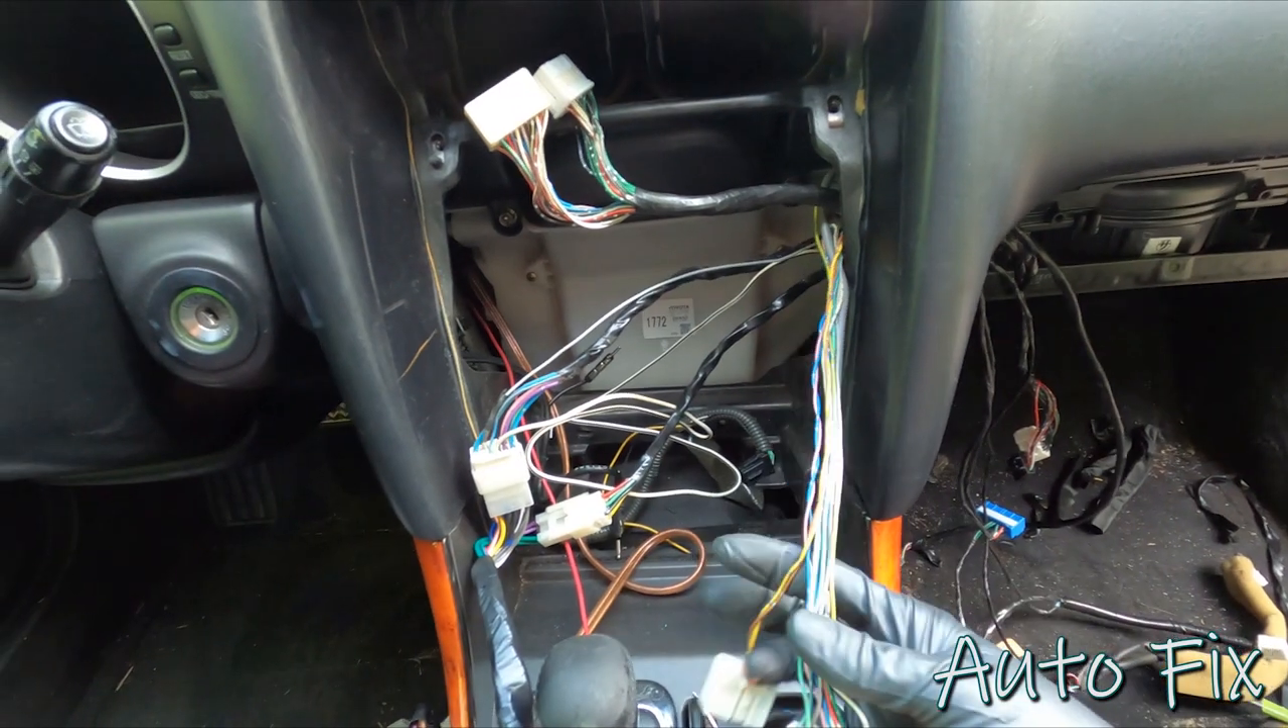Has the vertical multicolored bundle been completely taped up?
No.